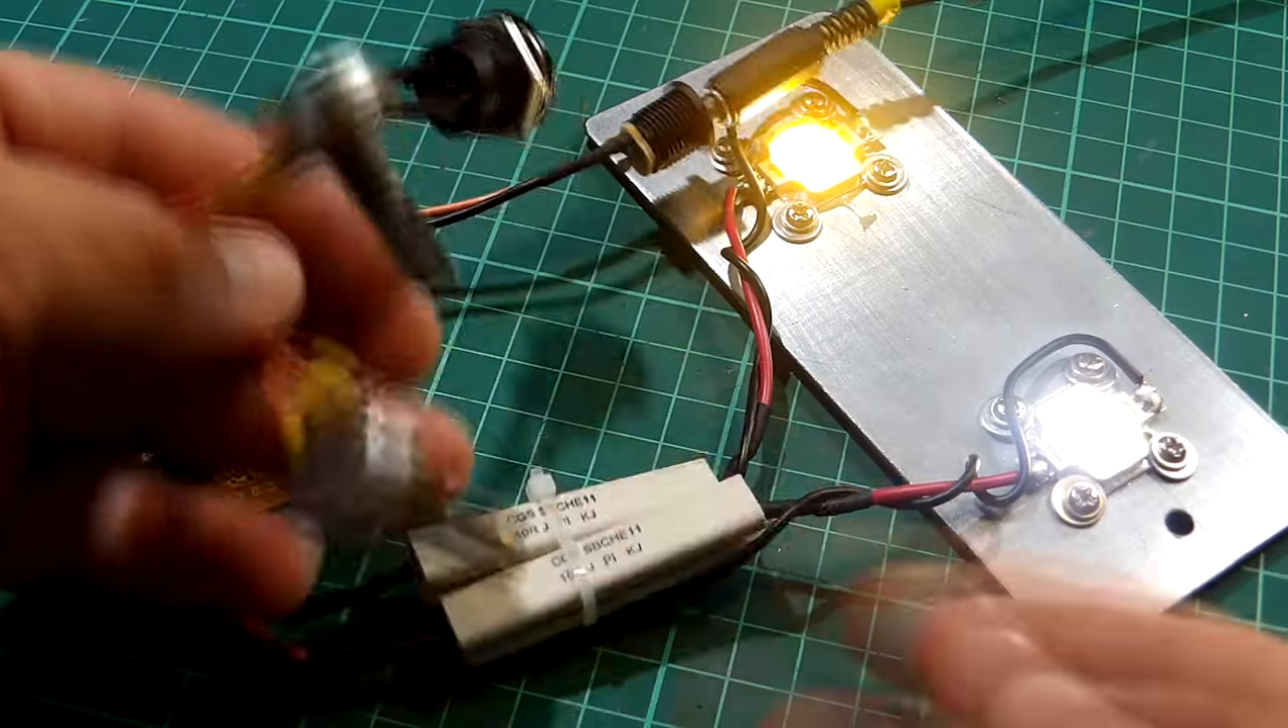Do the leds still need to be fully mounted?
No.